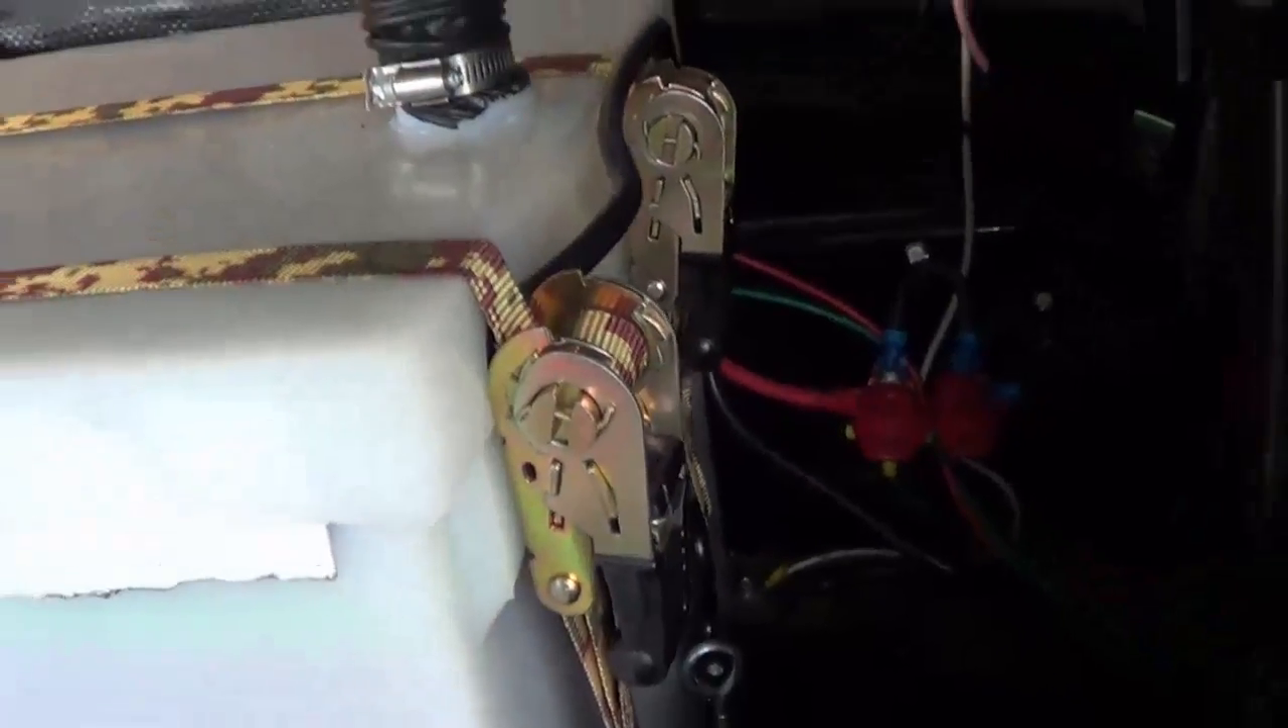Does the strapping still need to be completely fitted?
No.